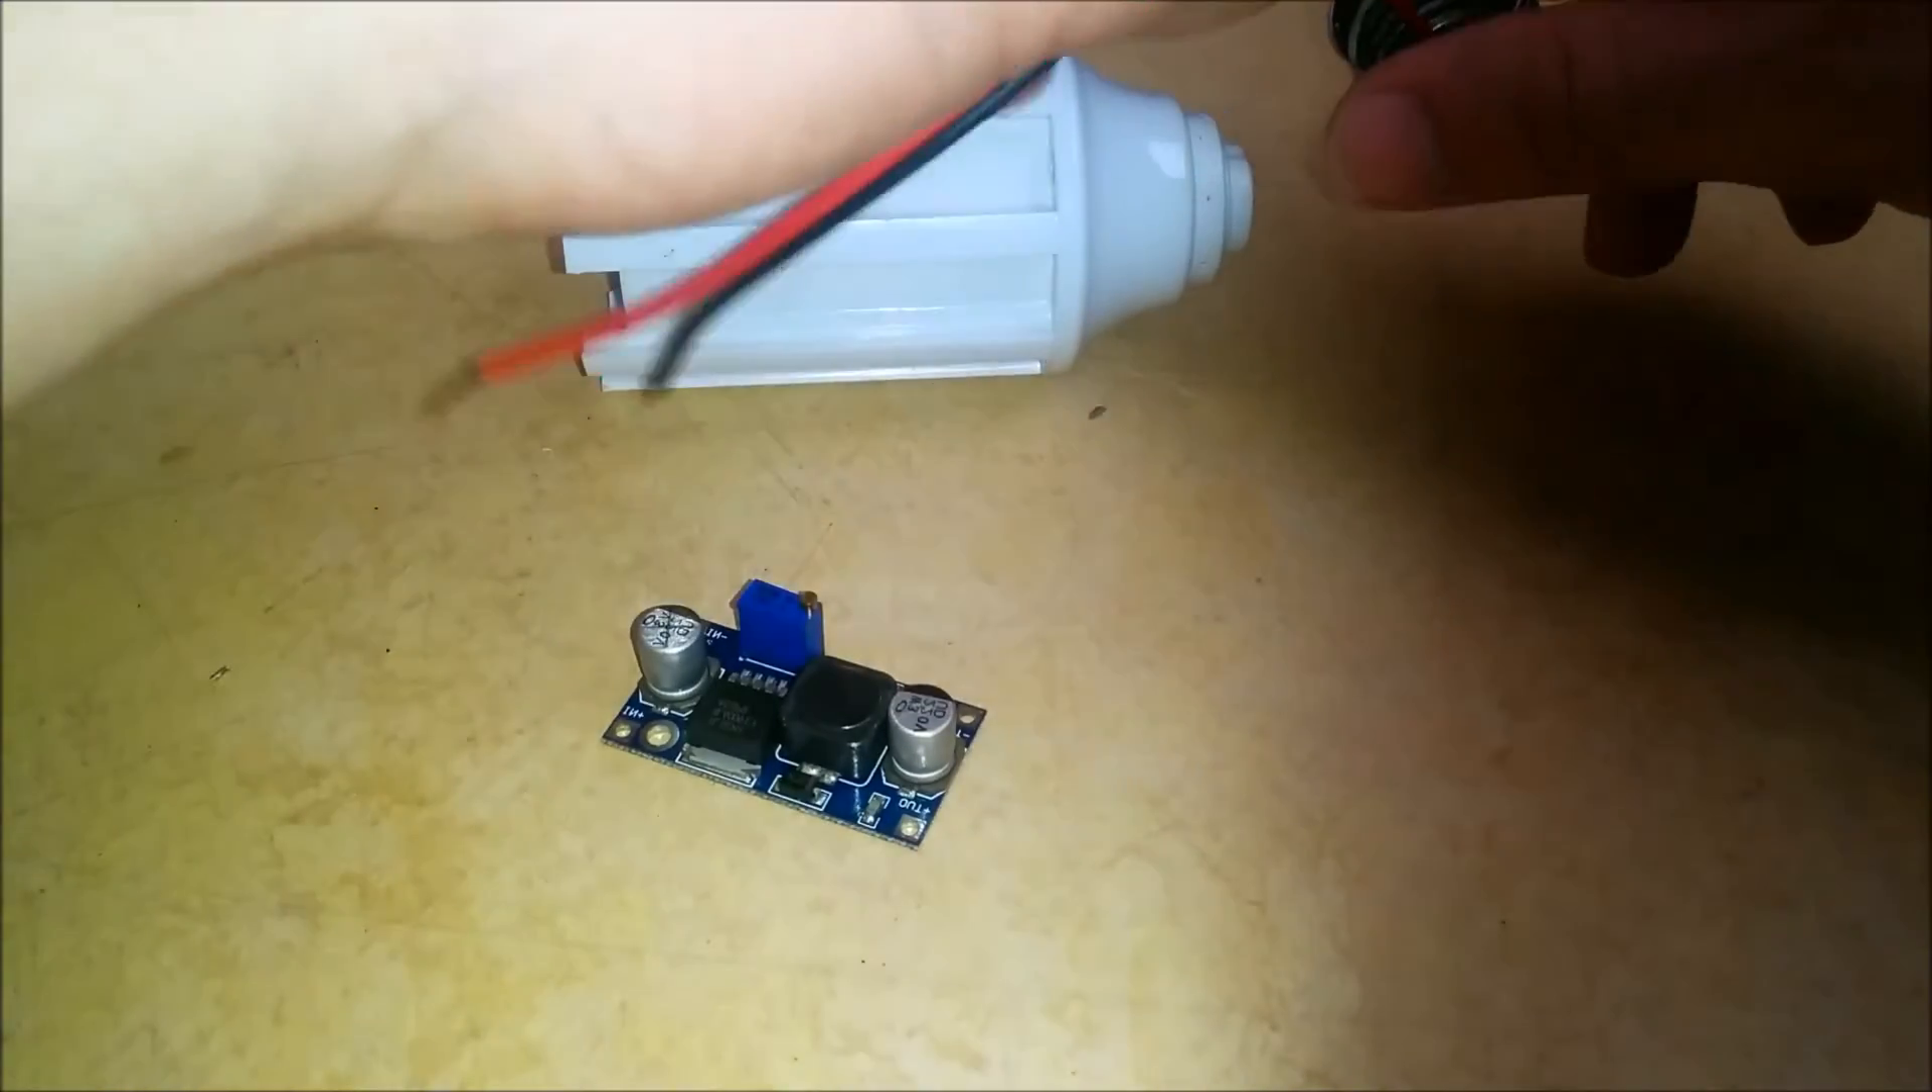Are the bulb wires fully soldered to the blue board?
No.